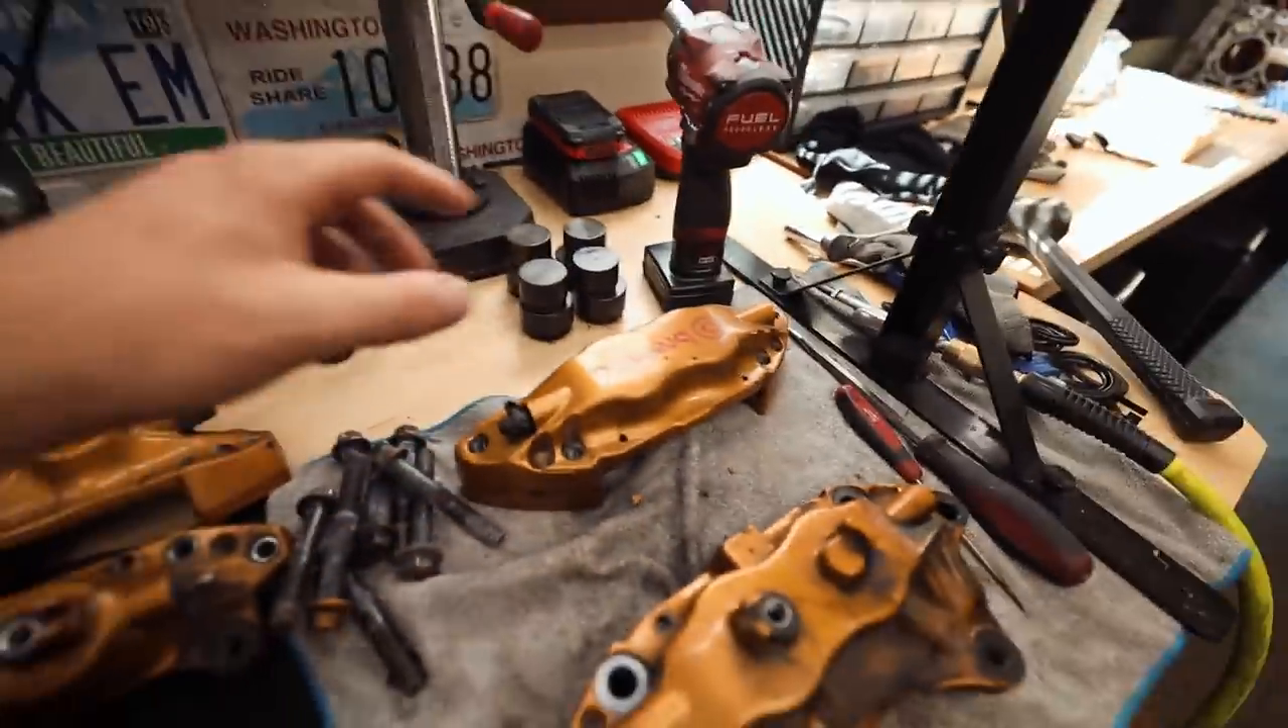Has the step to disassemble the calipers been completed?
Yes.